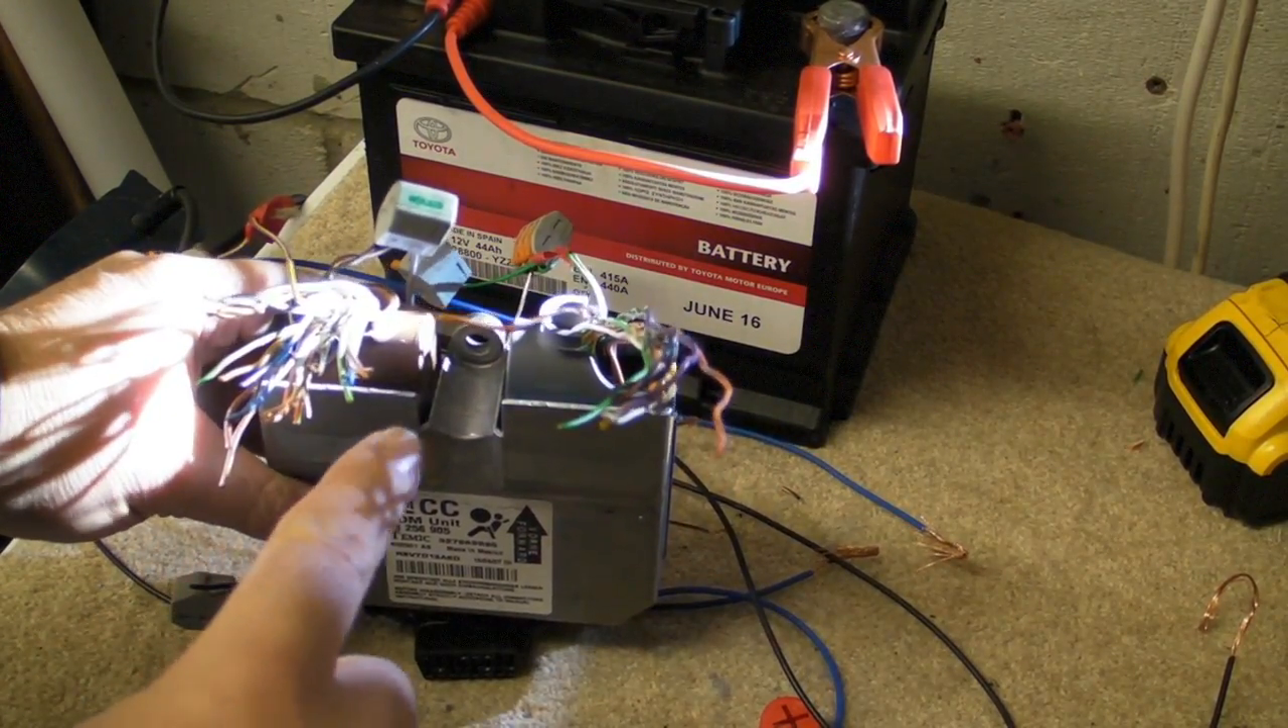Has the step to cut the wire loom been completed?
Yes.